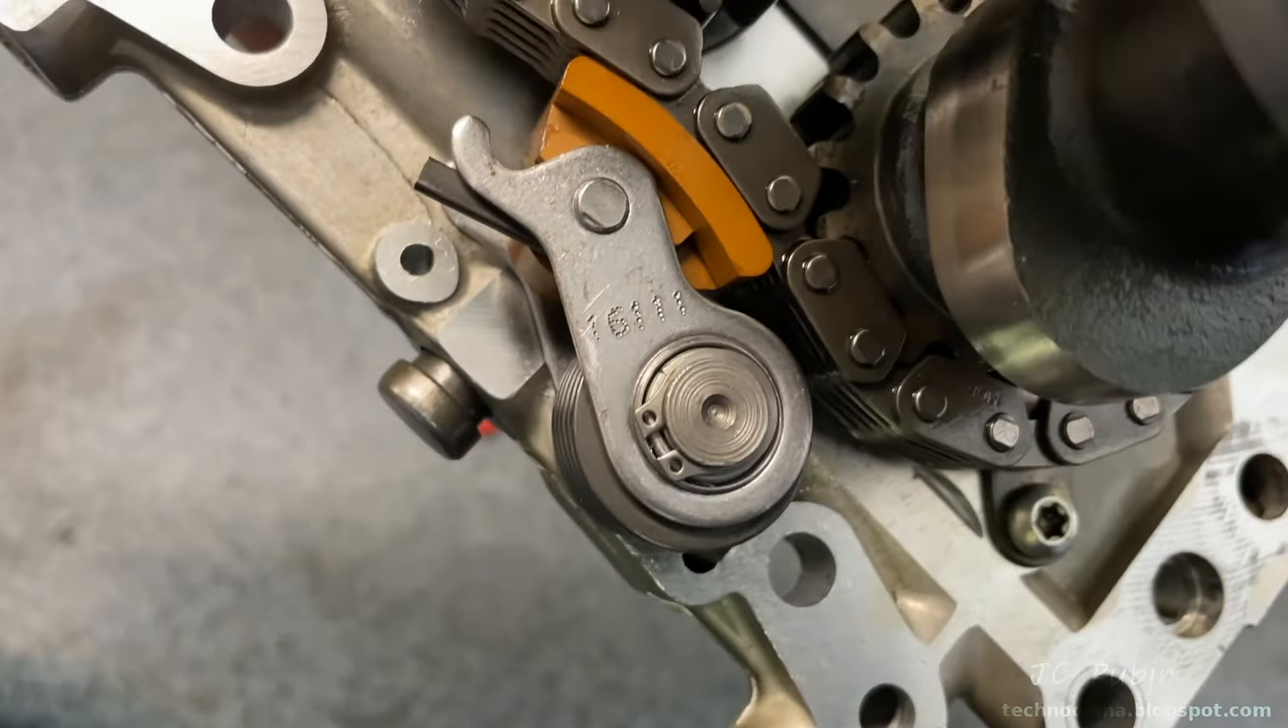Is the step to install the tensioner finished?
Yes.